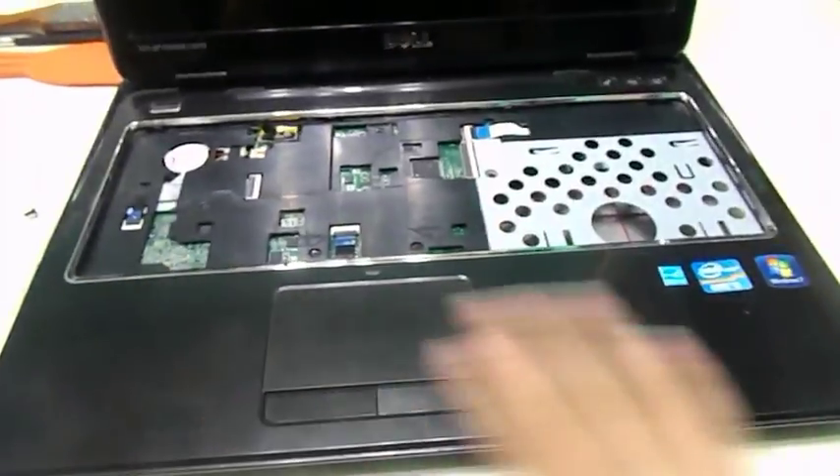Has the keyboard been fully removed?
Yes.